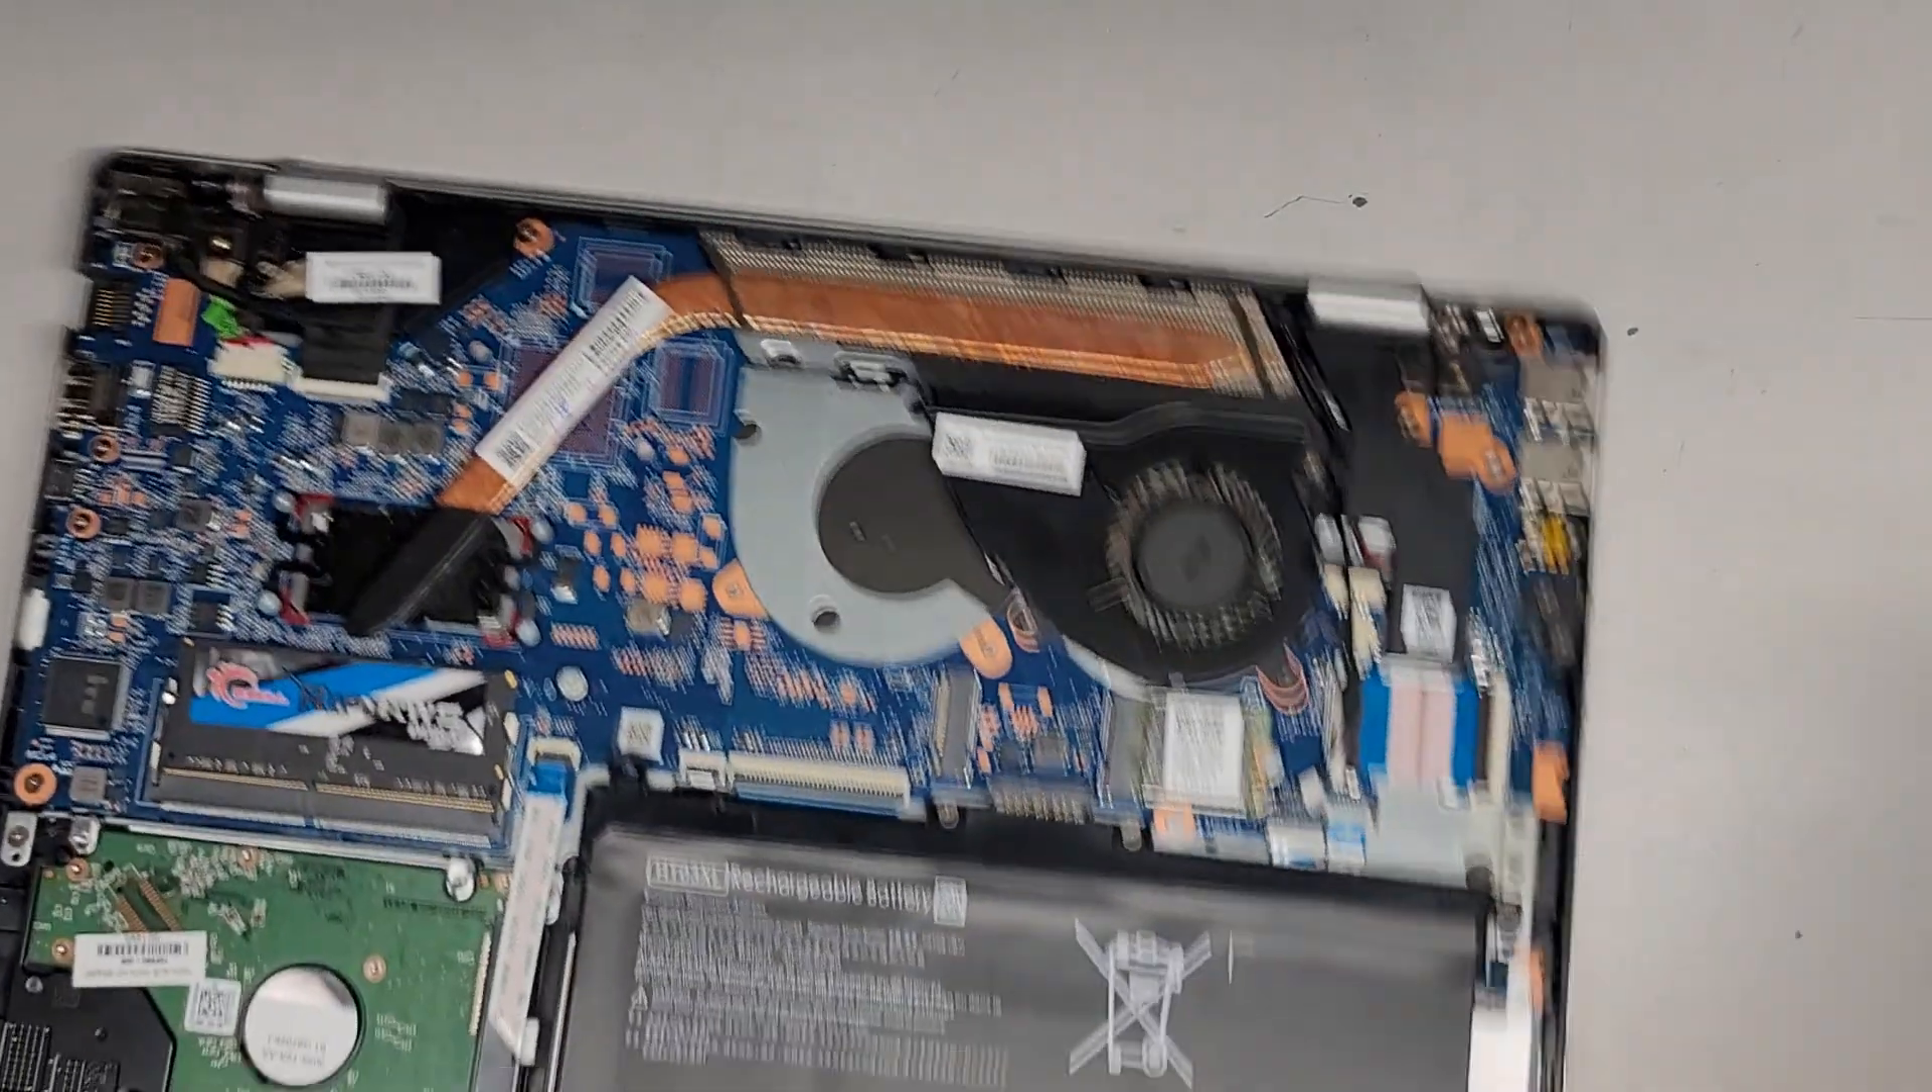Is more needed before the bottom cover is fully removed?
No.